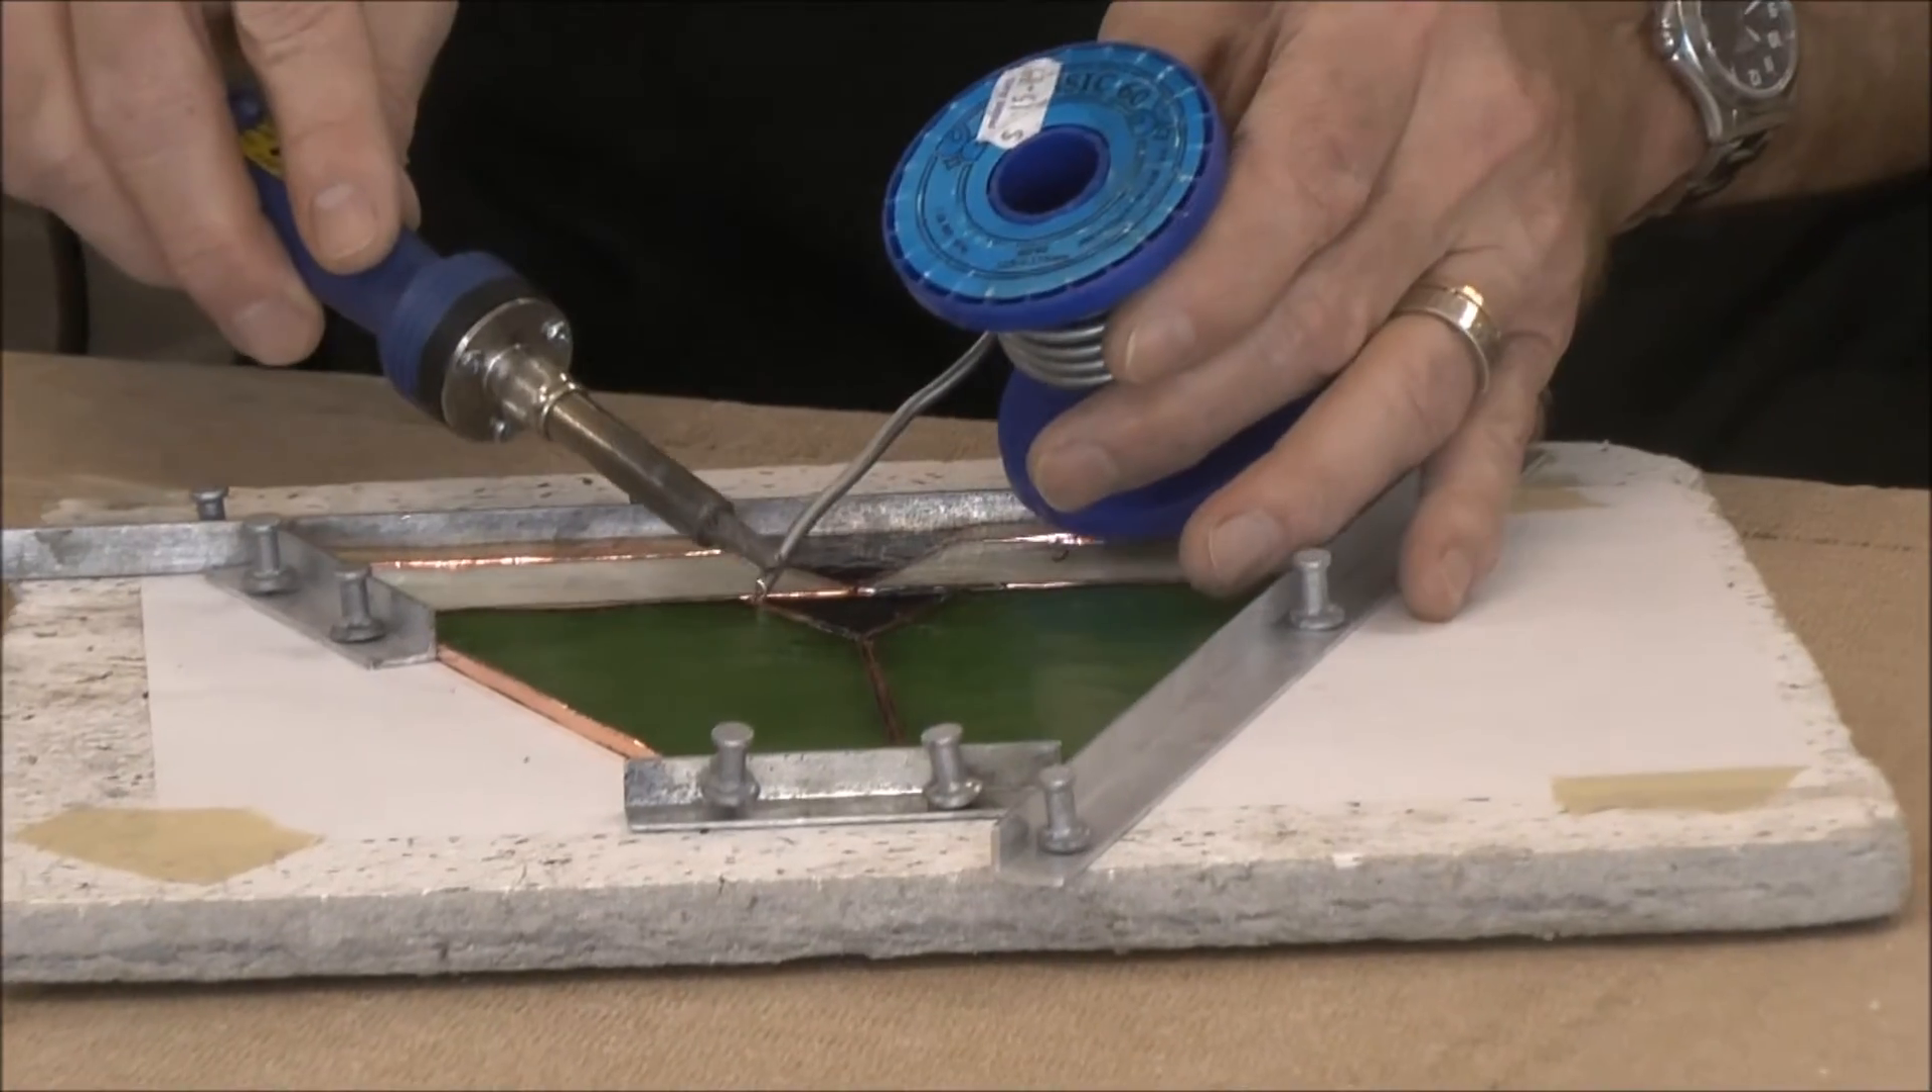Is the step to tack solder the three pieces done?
No.